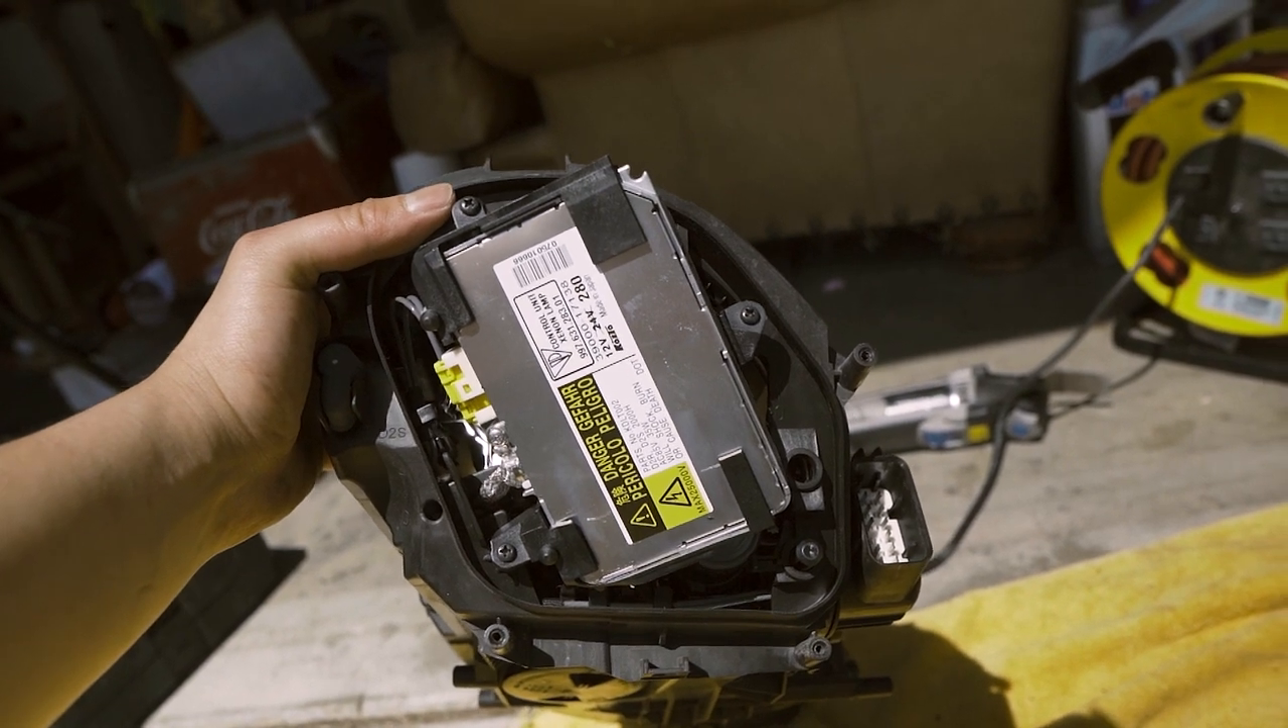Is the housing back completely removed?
Yes.